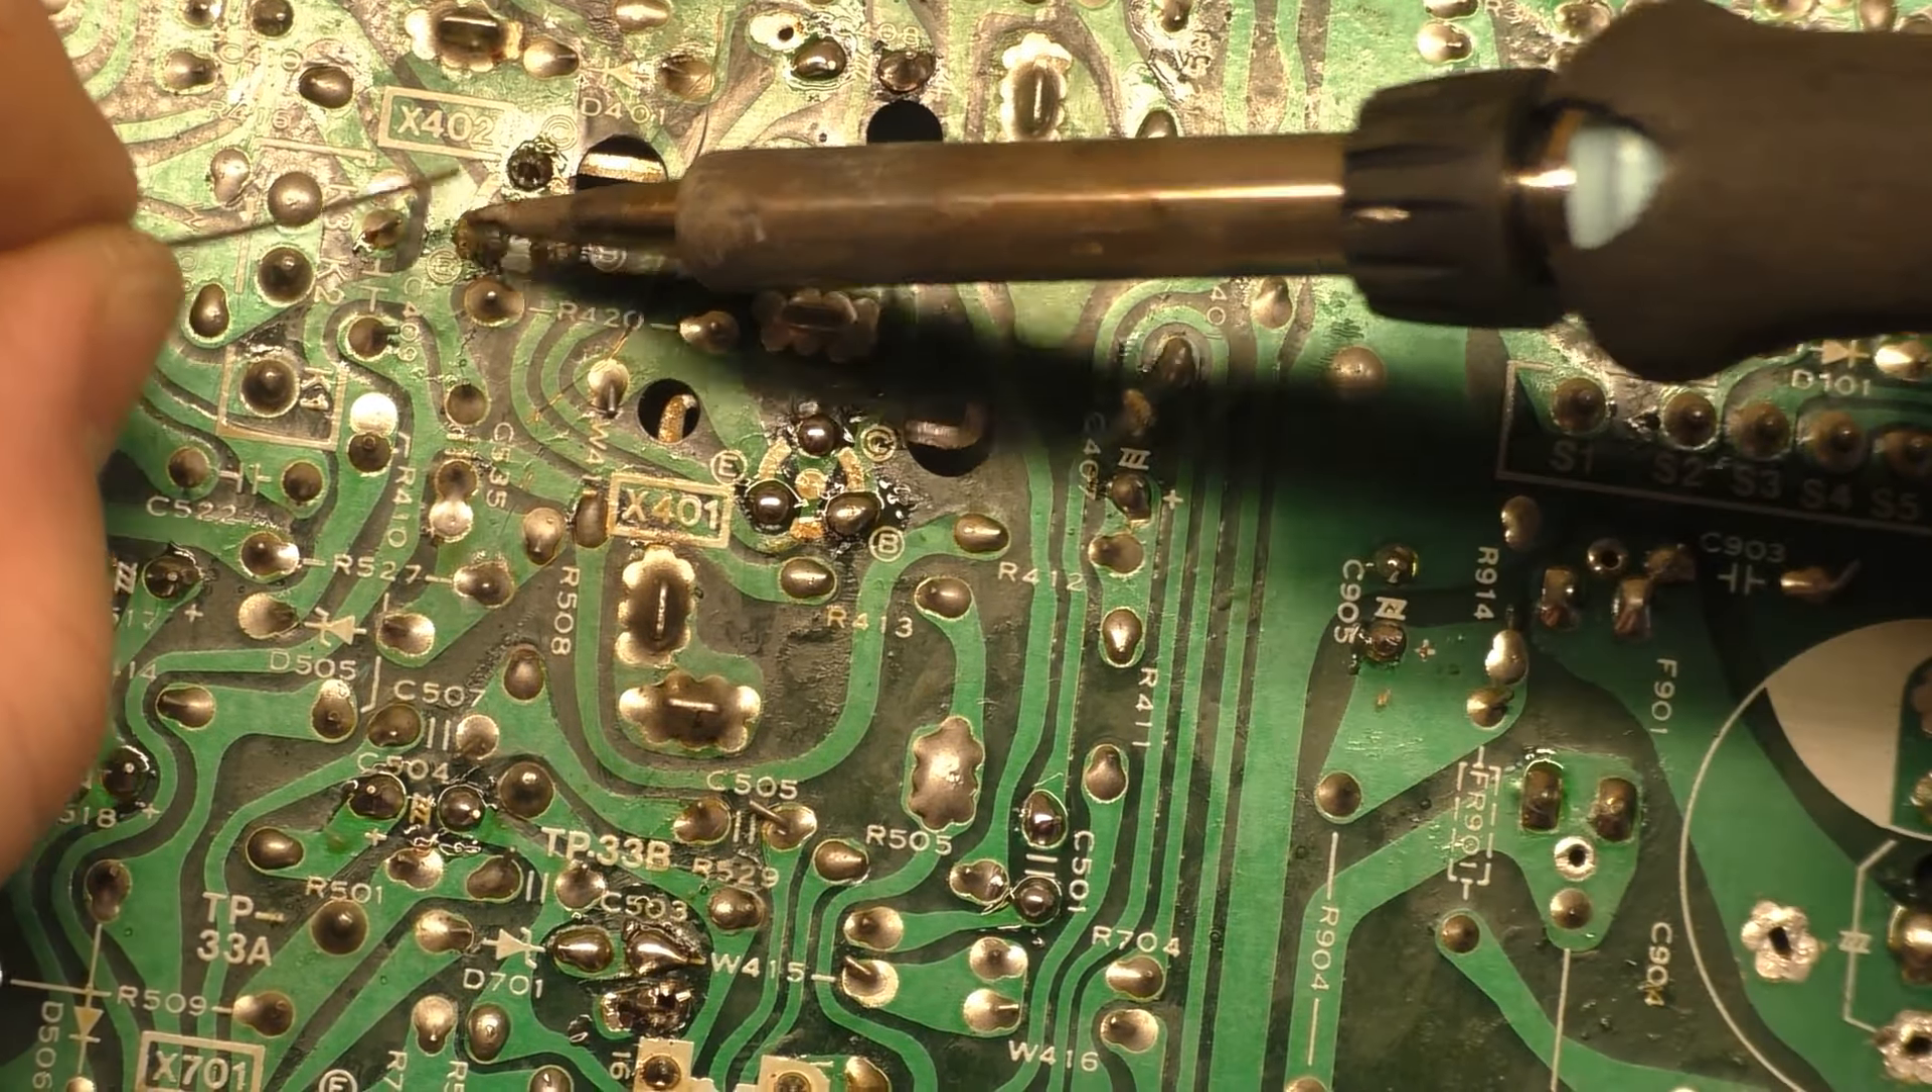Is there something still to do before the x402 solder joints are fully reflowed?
Yes.